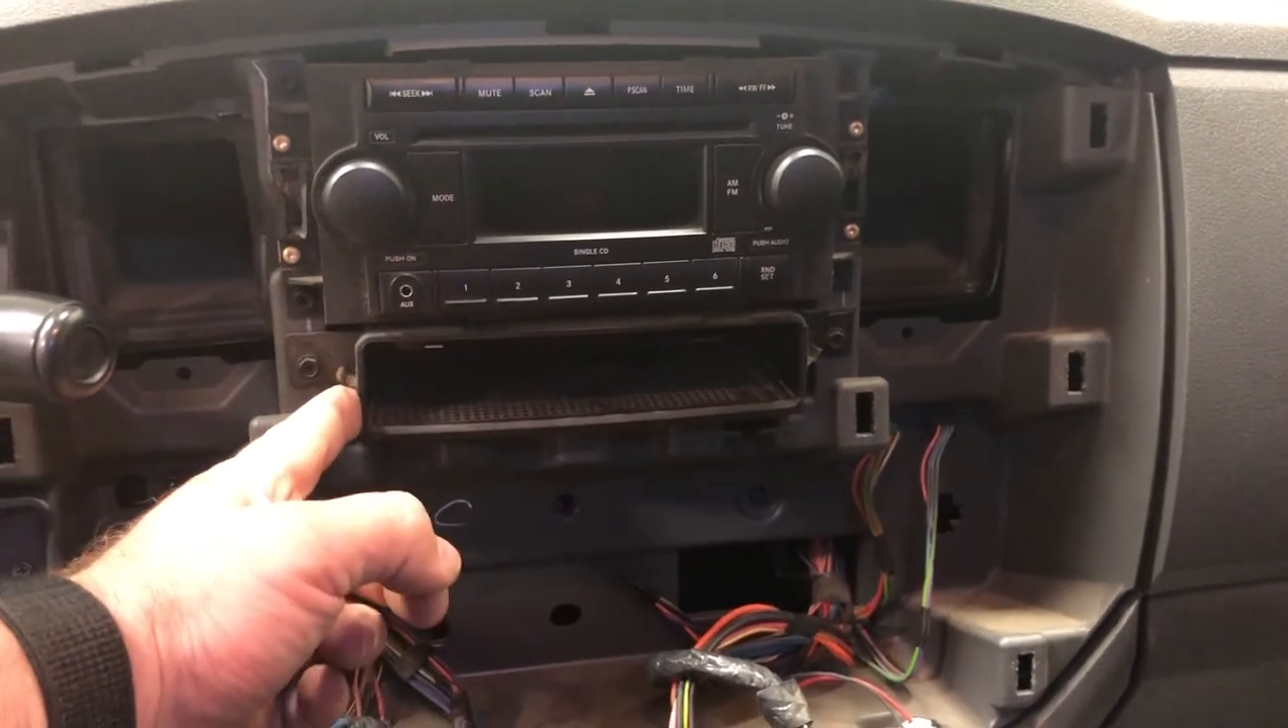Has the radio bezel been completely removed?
Yes.